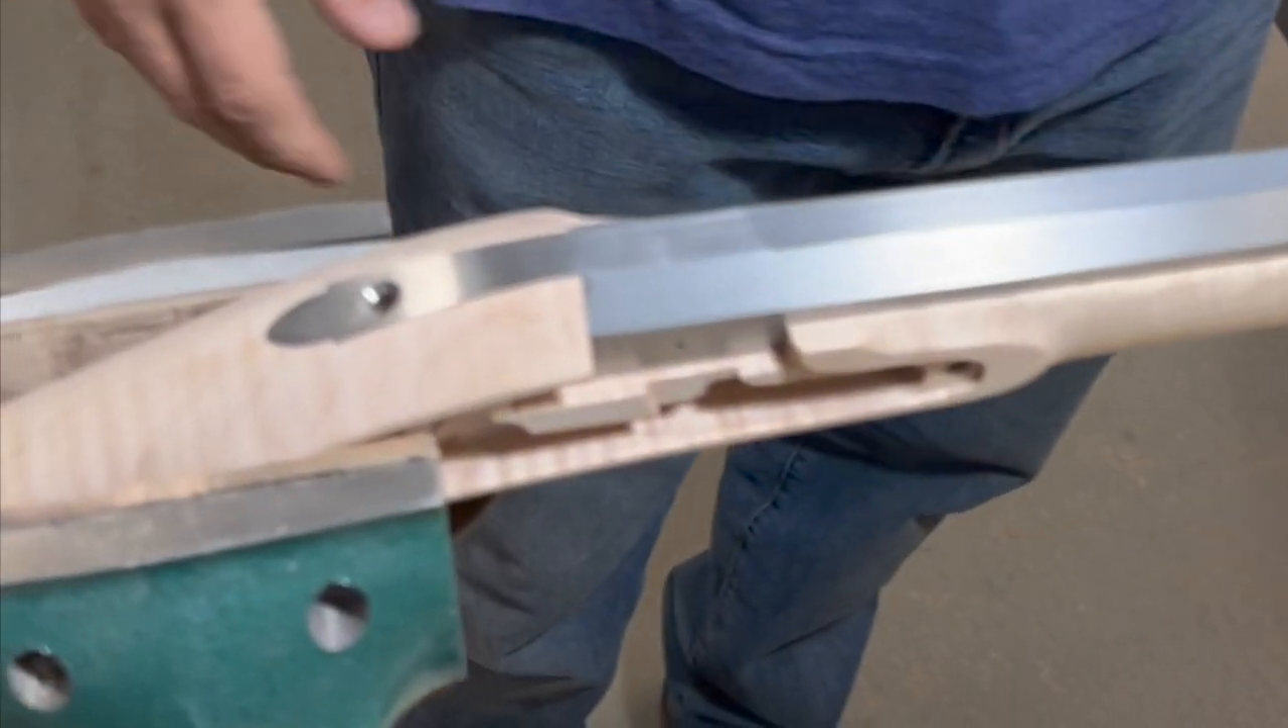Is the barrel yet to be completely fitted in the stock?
No.